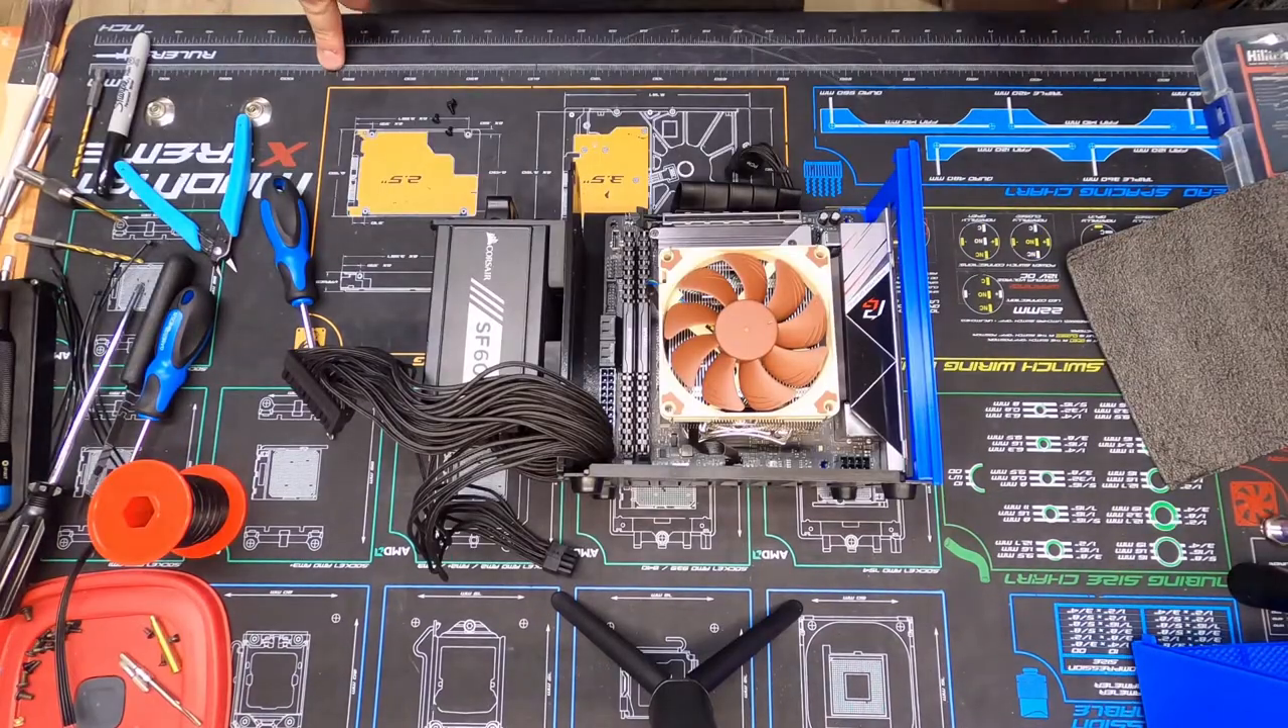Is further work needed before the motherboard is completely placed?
No.